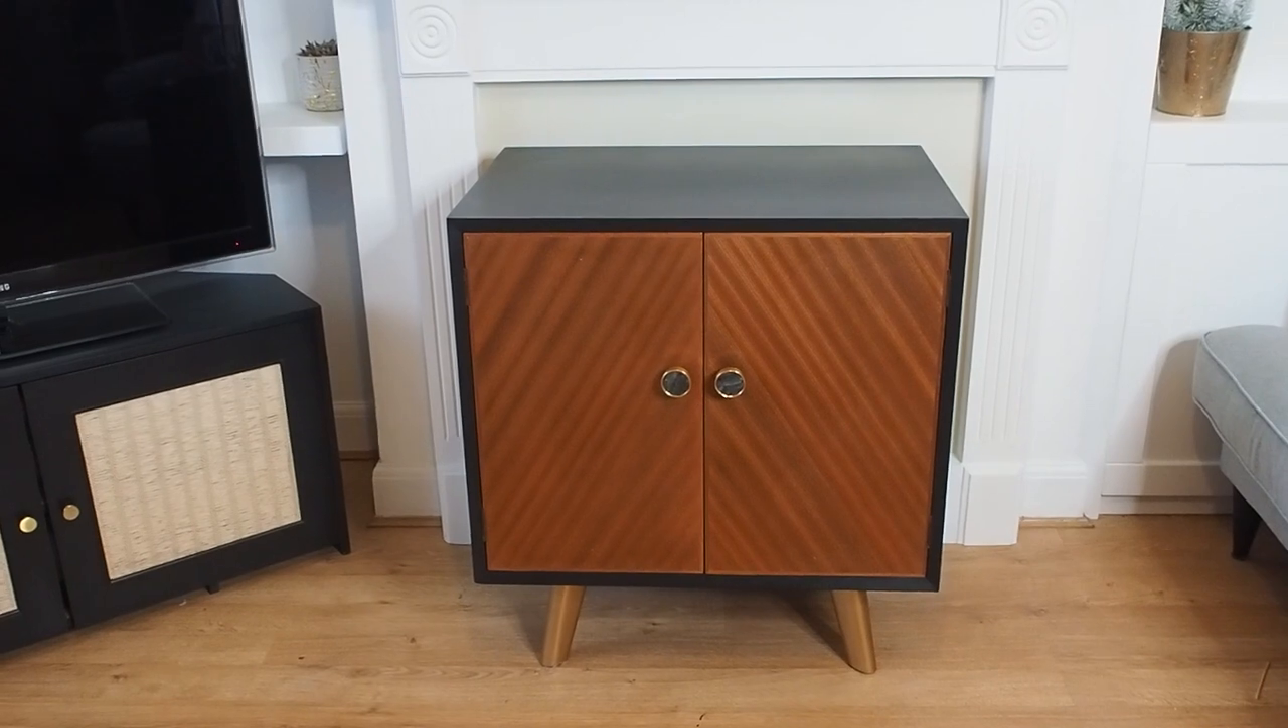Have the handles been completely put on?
Yes.